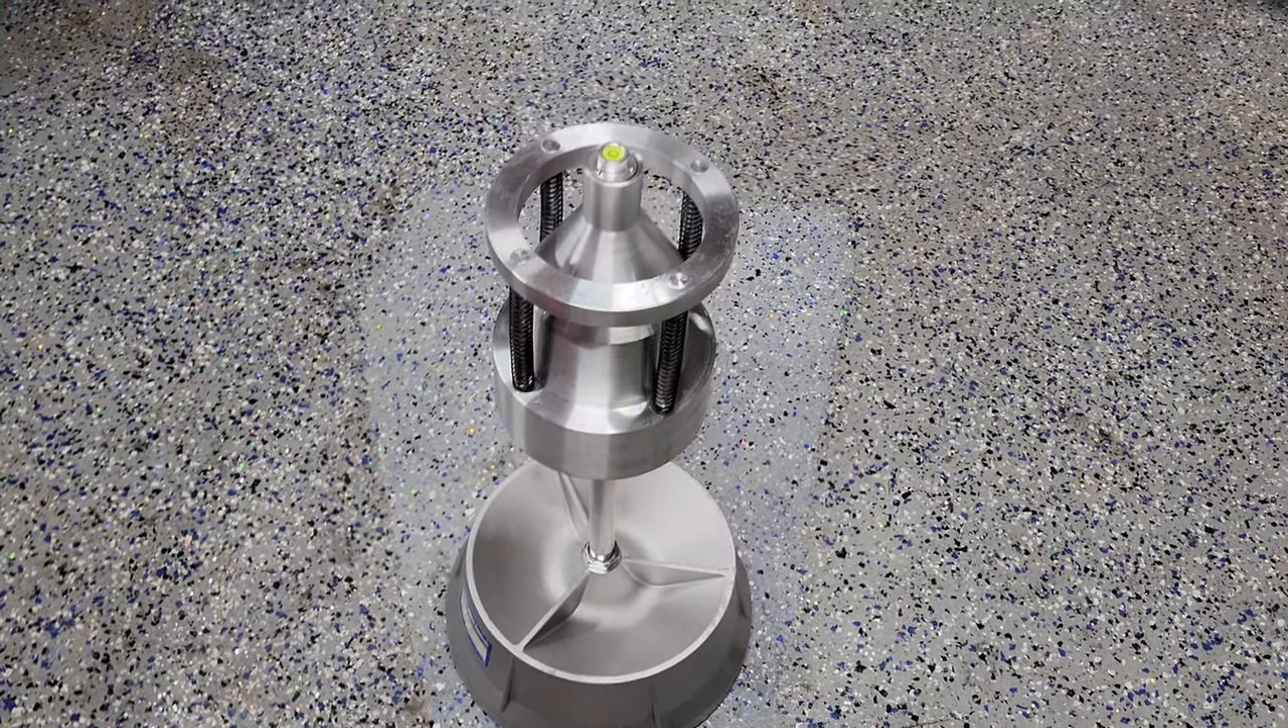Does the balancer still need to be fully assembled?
No.